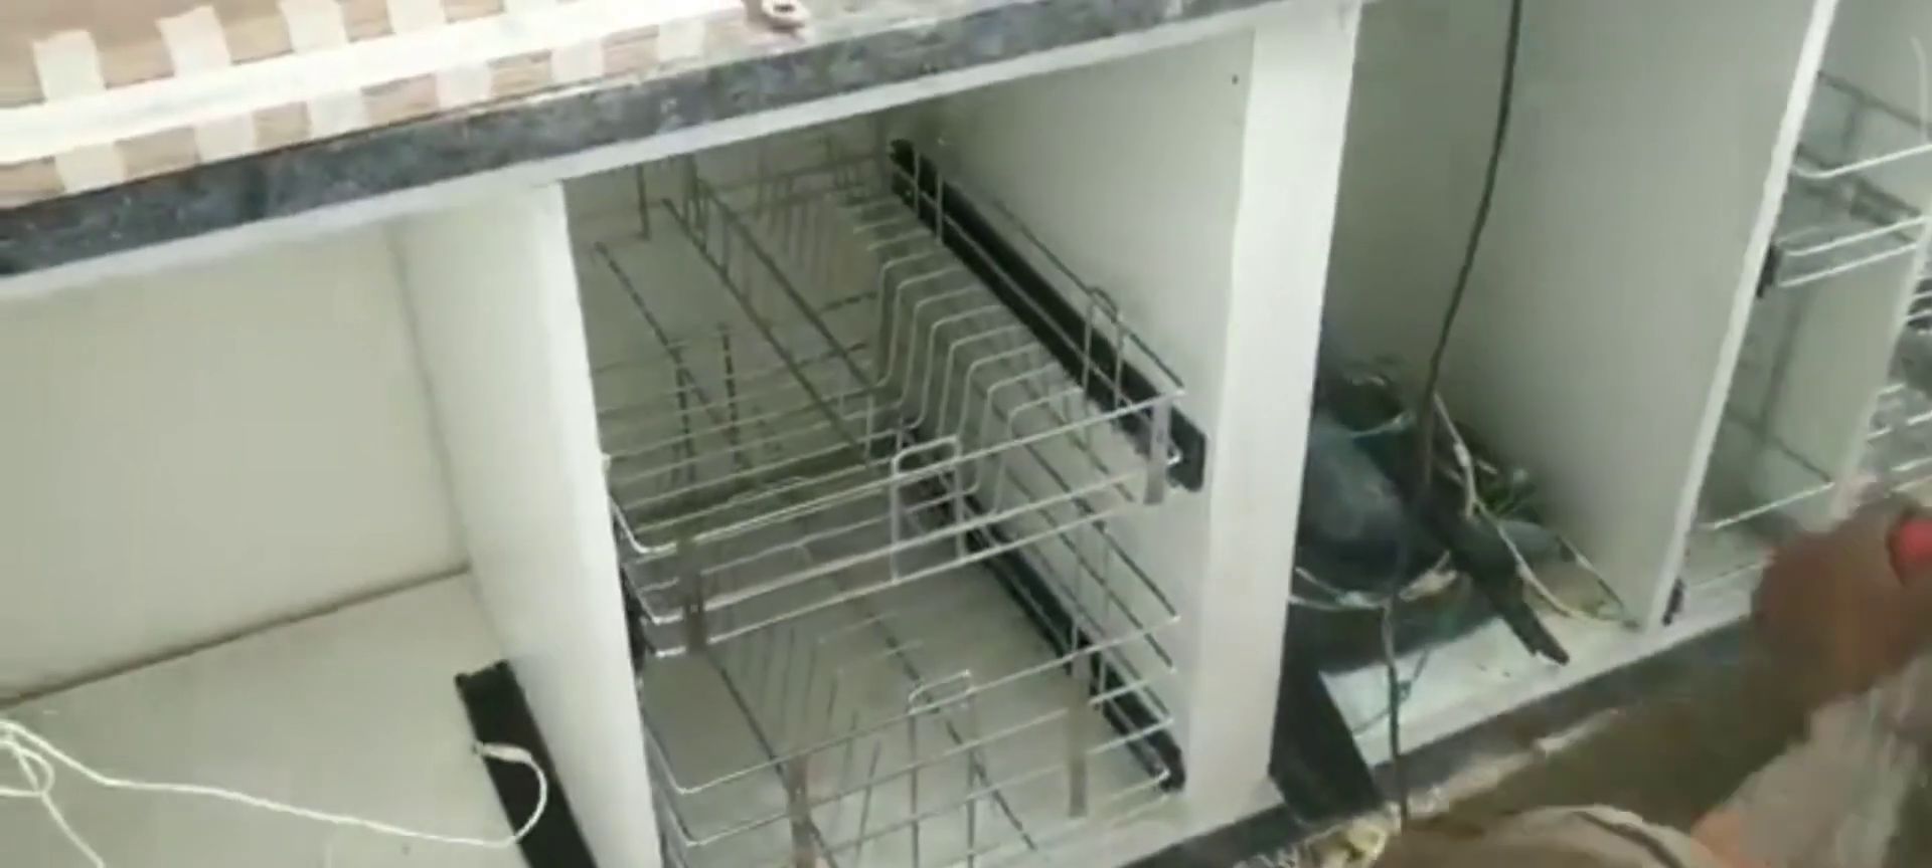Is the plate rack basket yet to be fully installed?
No.